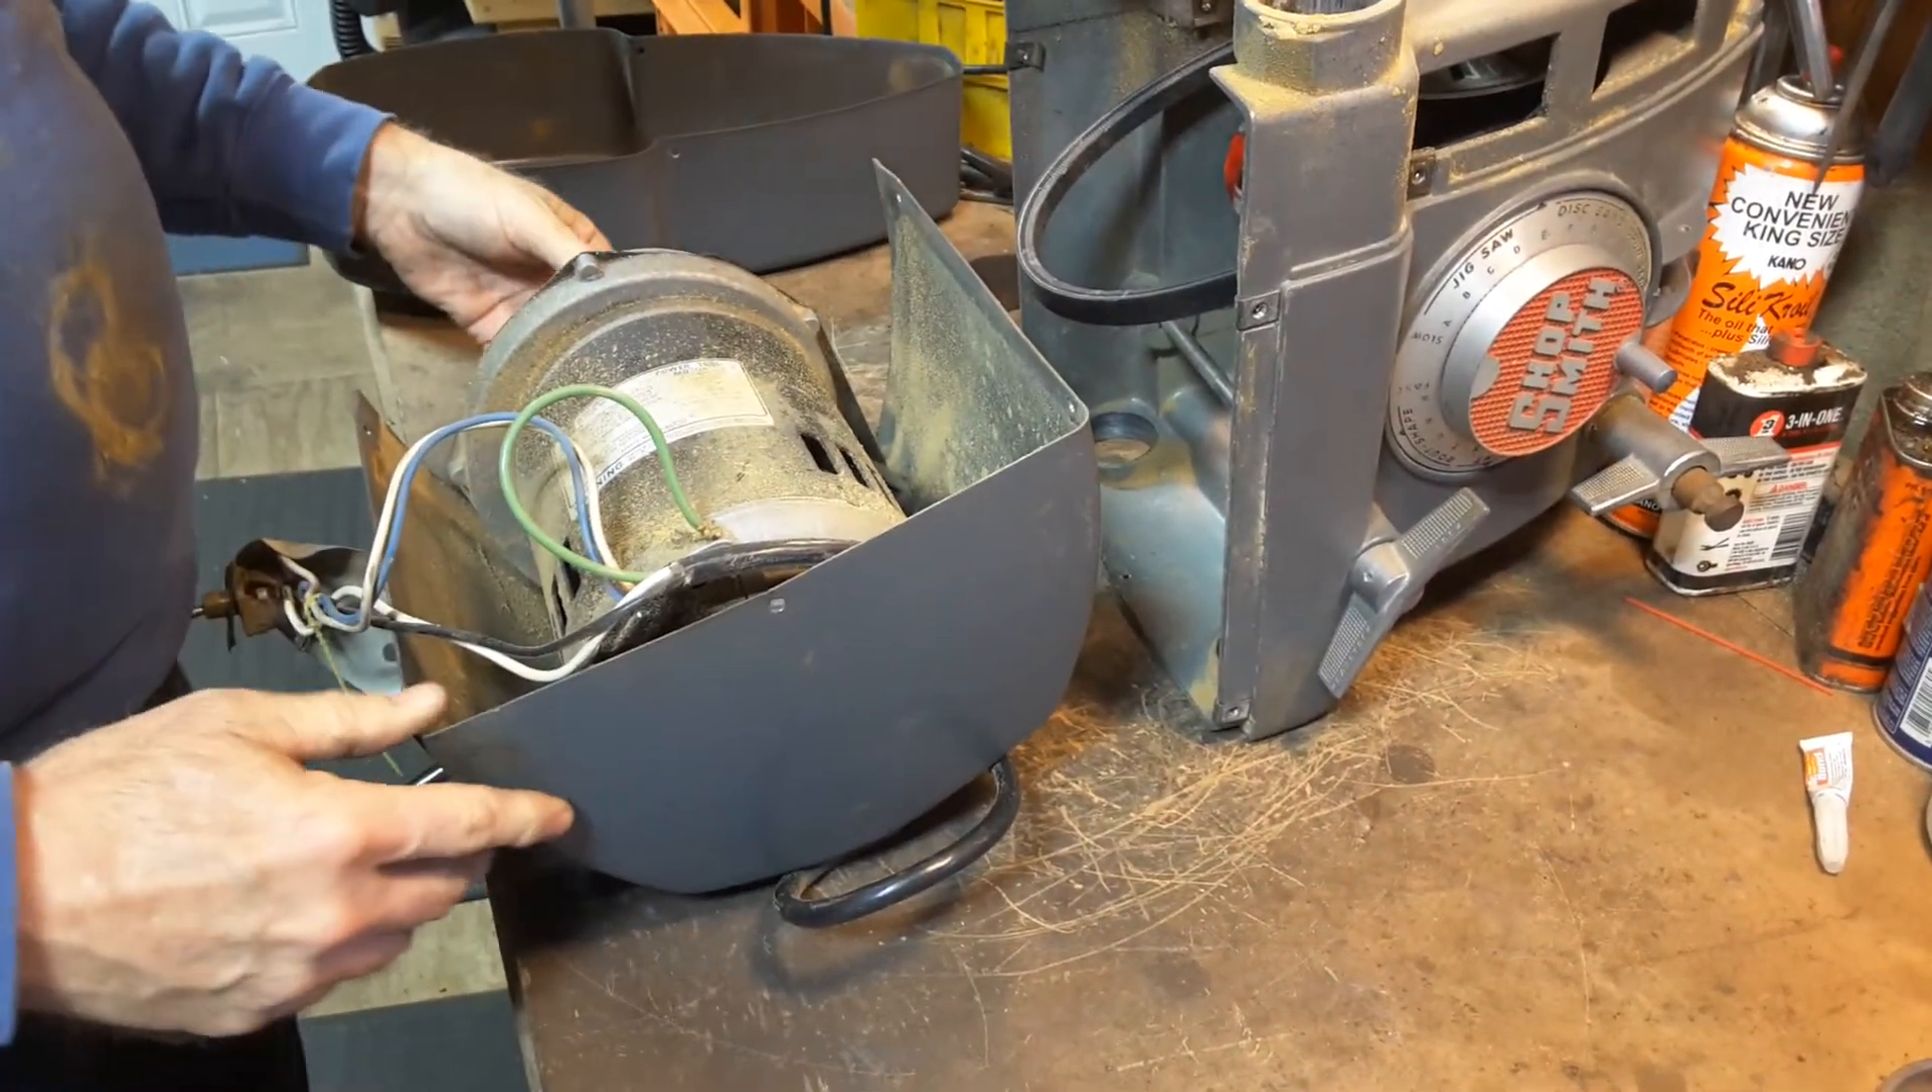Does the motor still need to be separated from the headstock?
No.